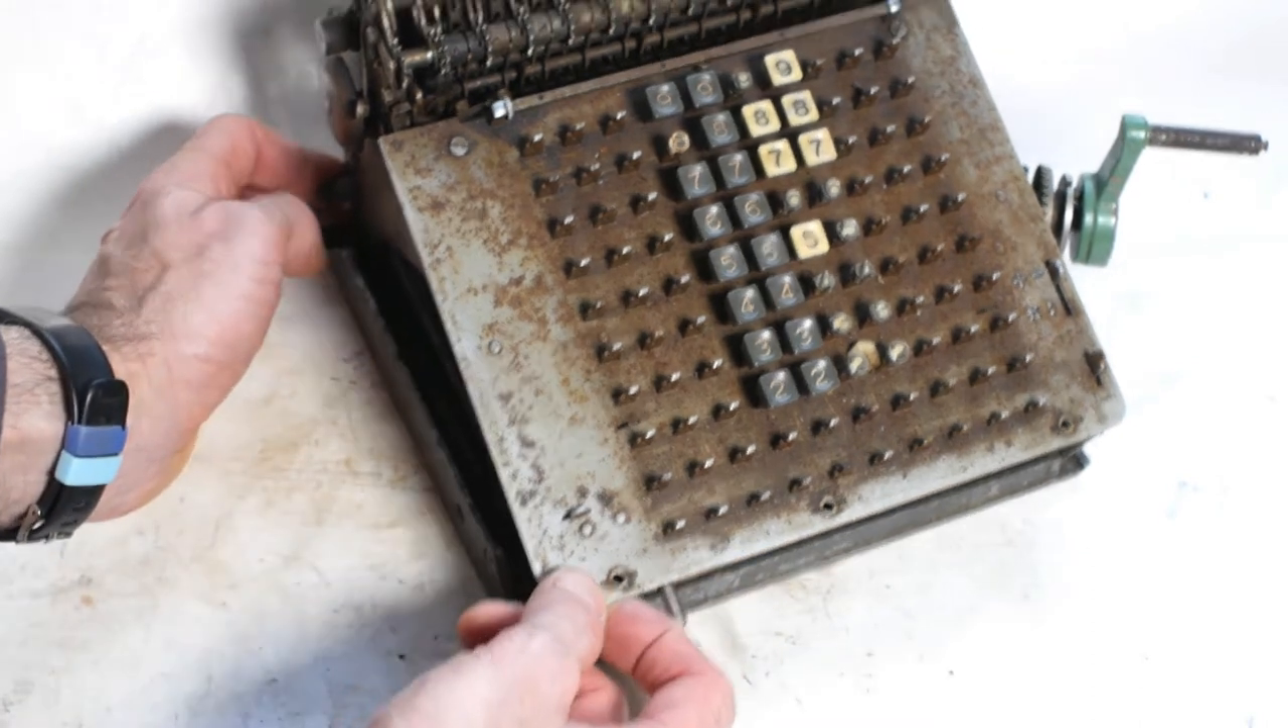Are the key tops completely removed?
No.